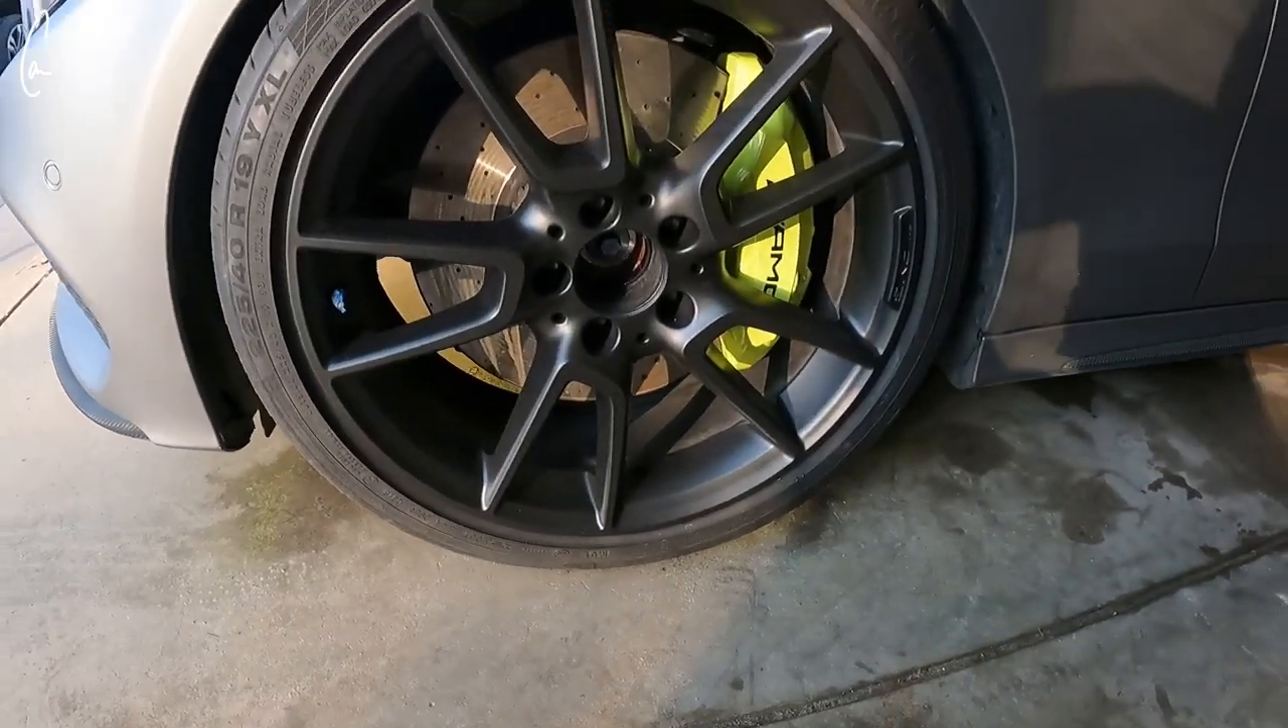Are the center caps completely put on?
No.